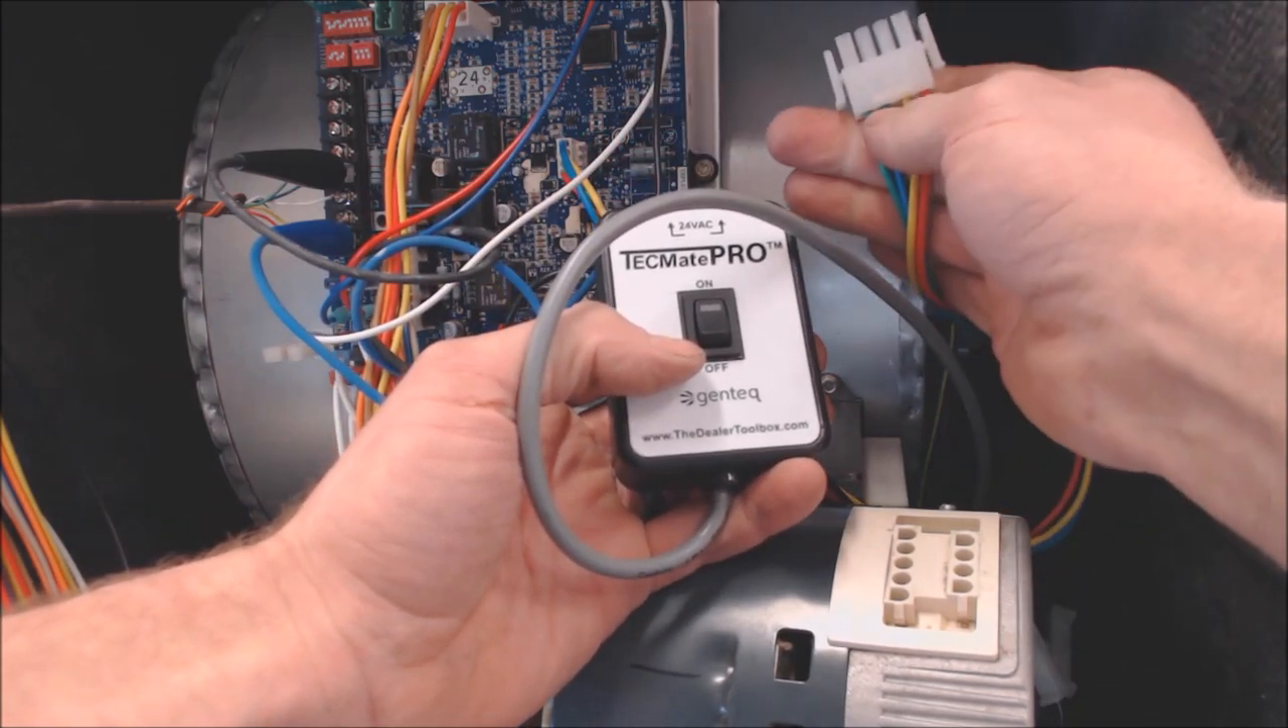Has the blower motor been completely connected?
No.